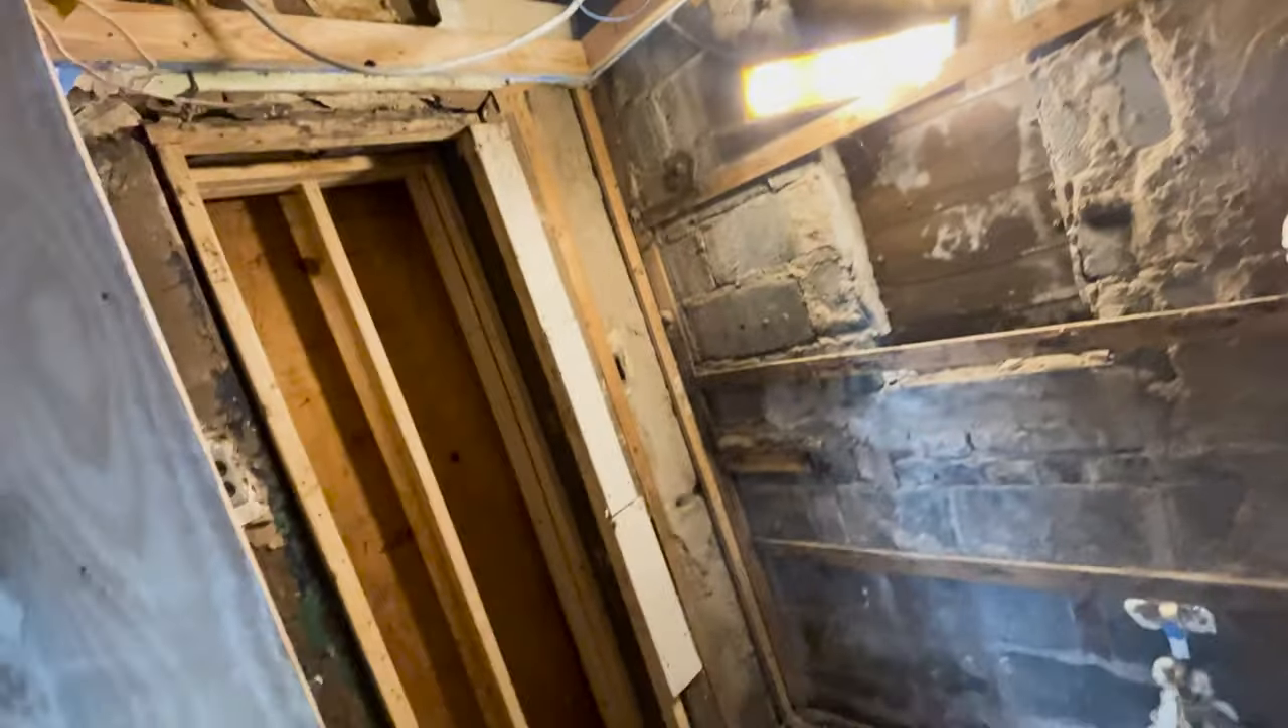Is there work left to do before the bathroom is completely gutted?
No.